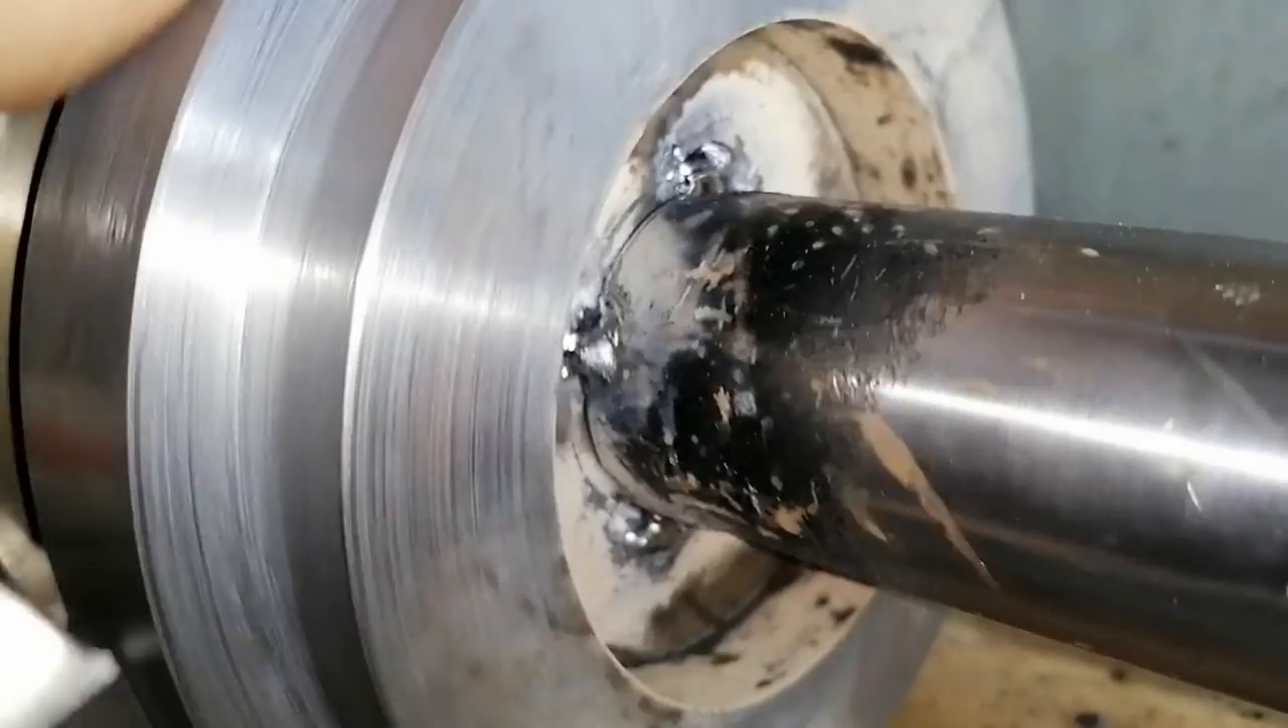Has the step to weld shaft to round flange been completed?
No.